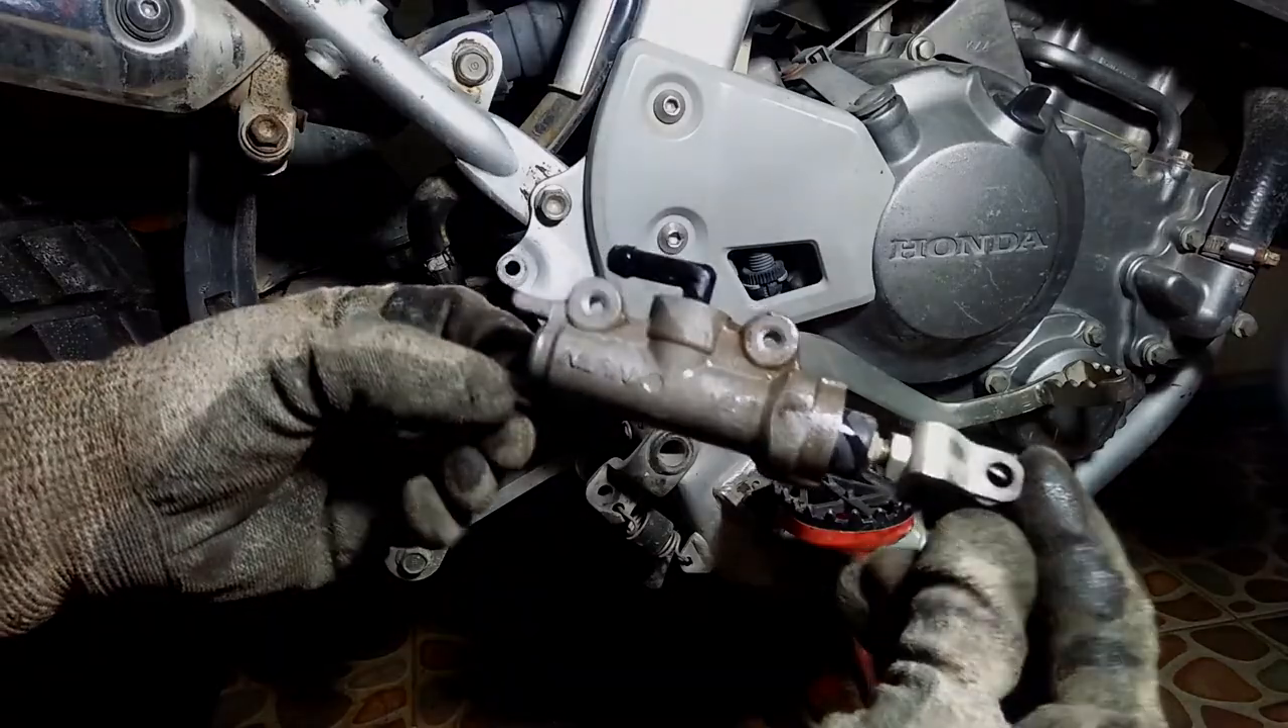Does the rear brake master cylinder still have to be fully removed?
No.